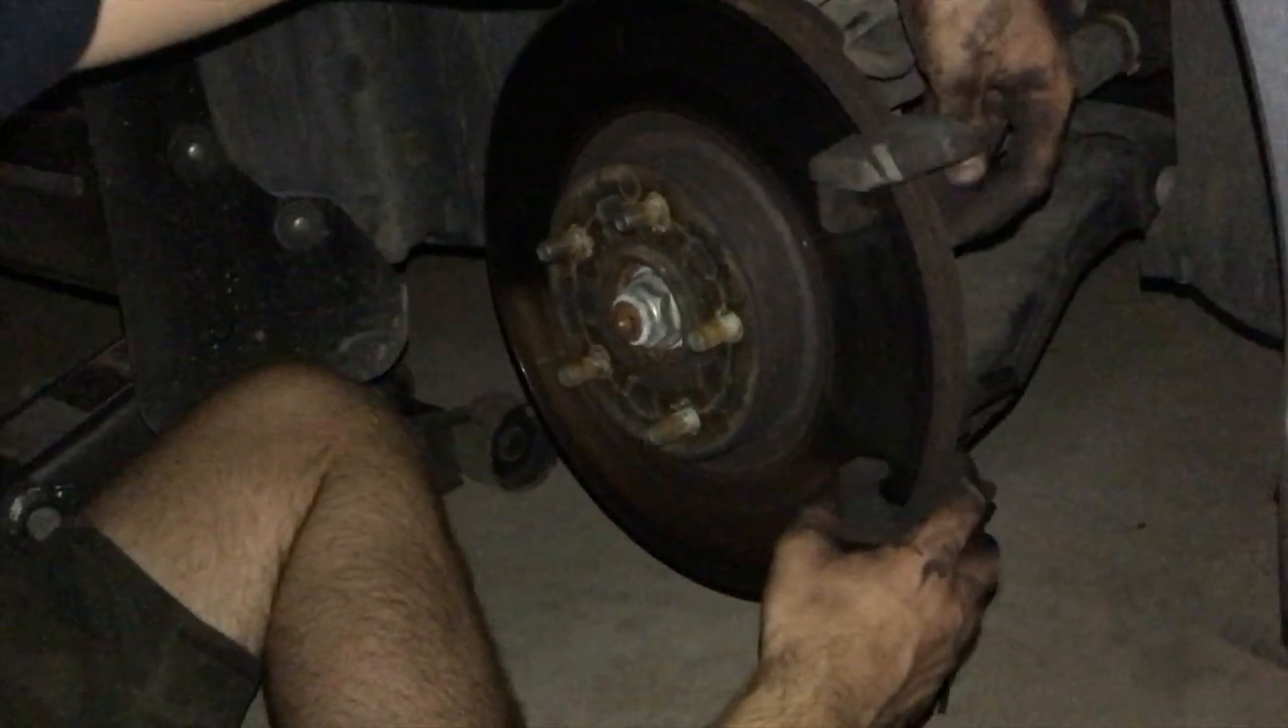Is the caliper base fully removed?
No.